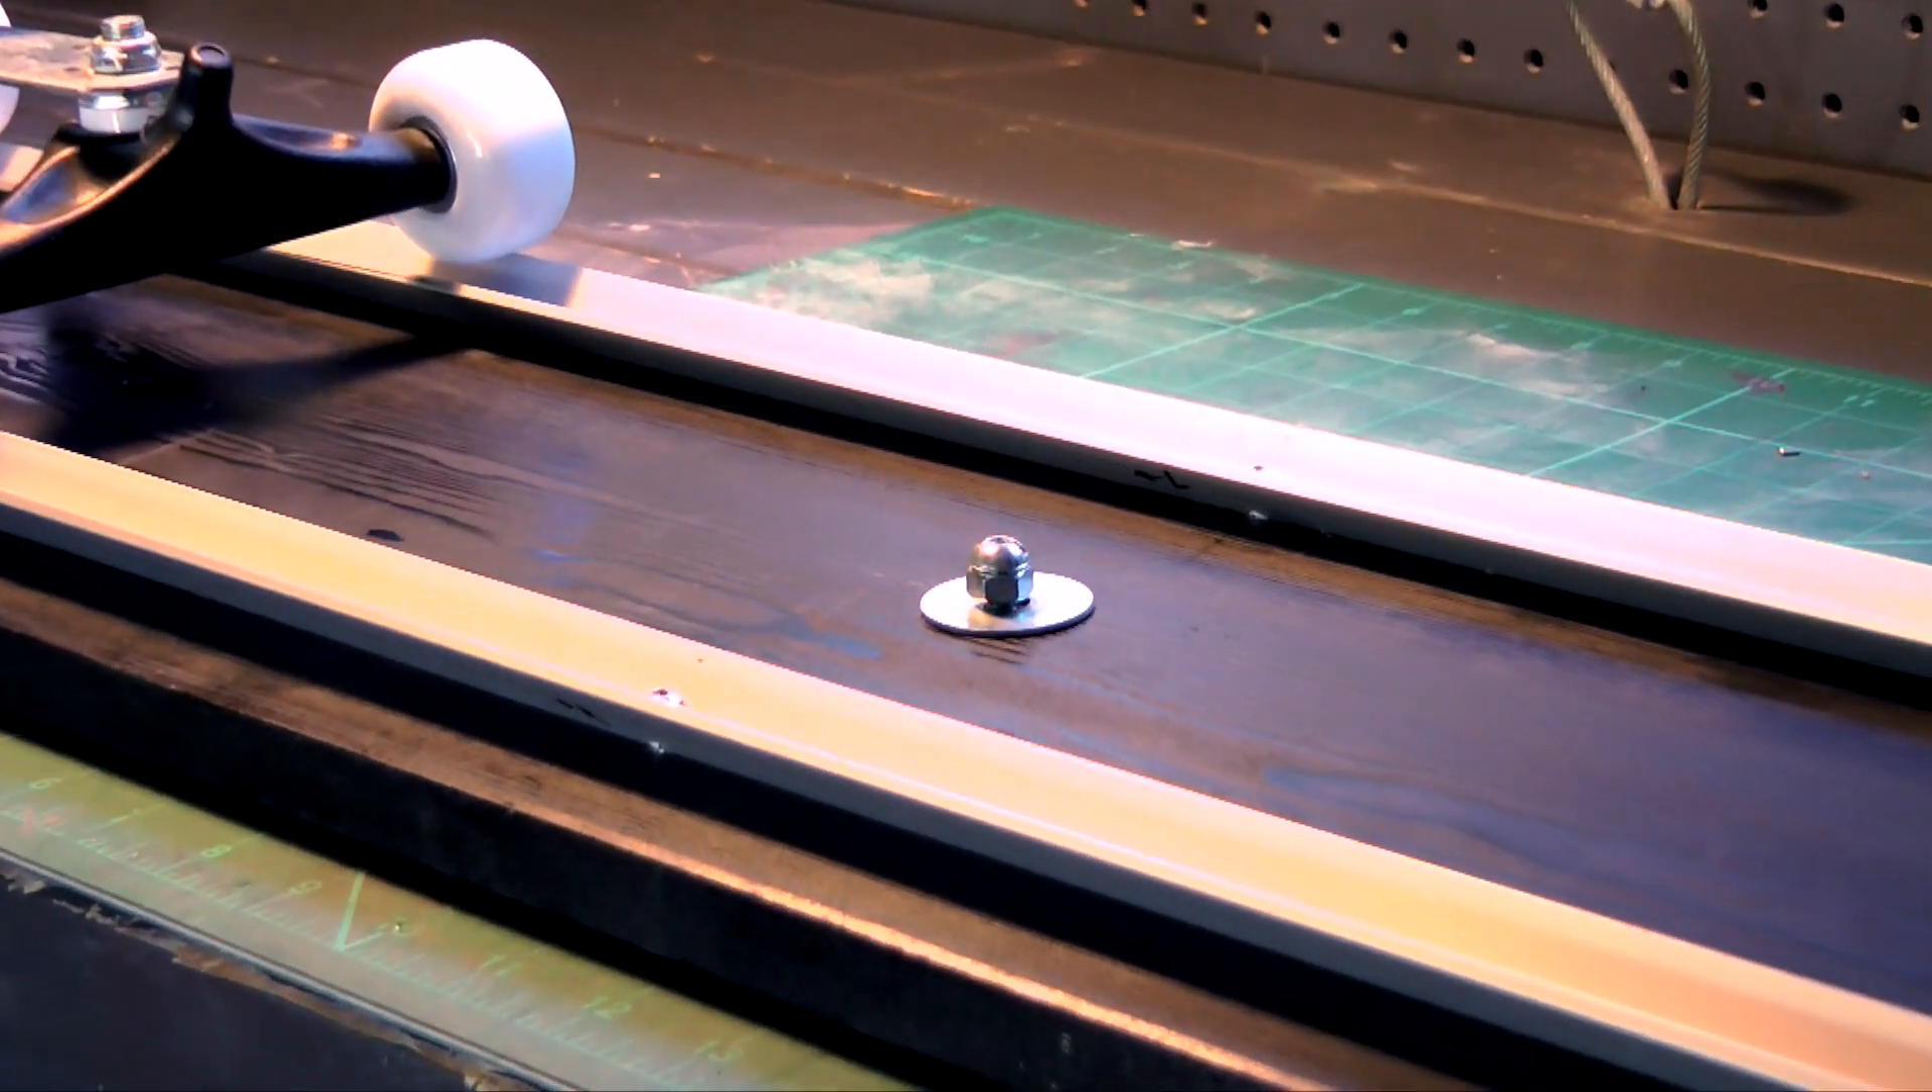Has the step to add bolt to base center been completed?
Yes.